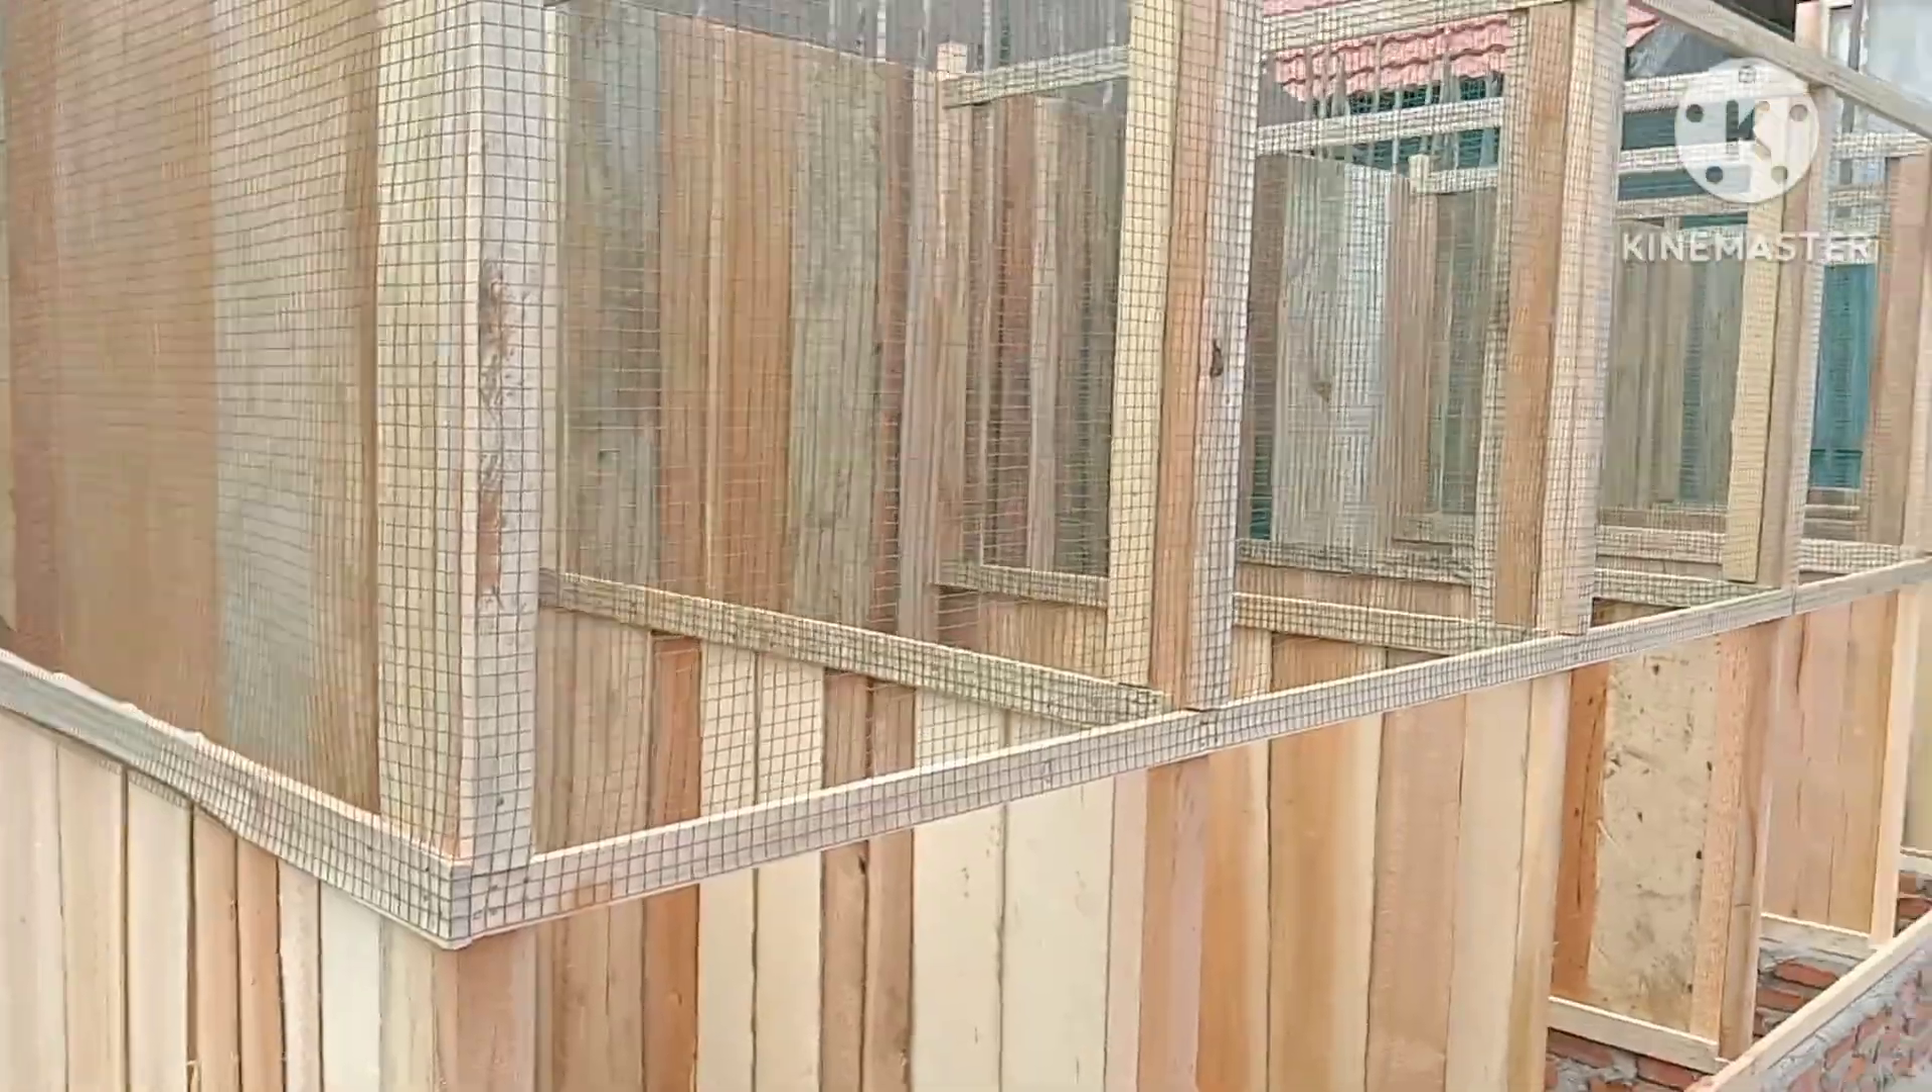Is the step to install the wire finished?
Yes.